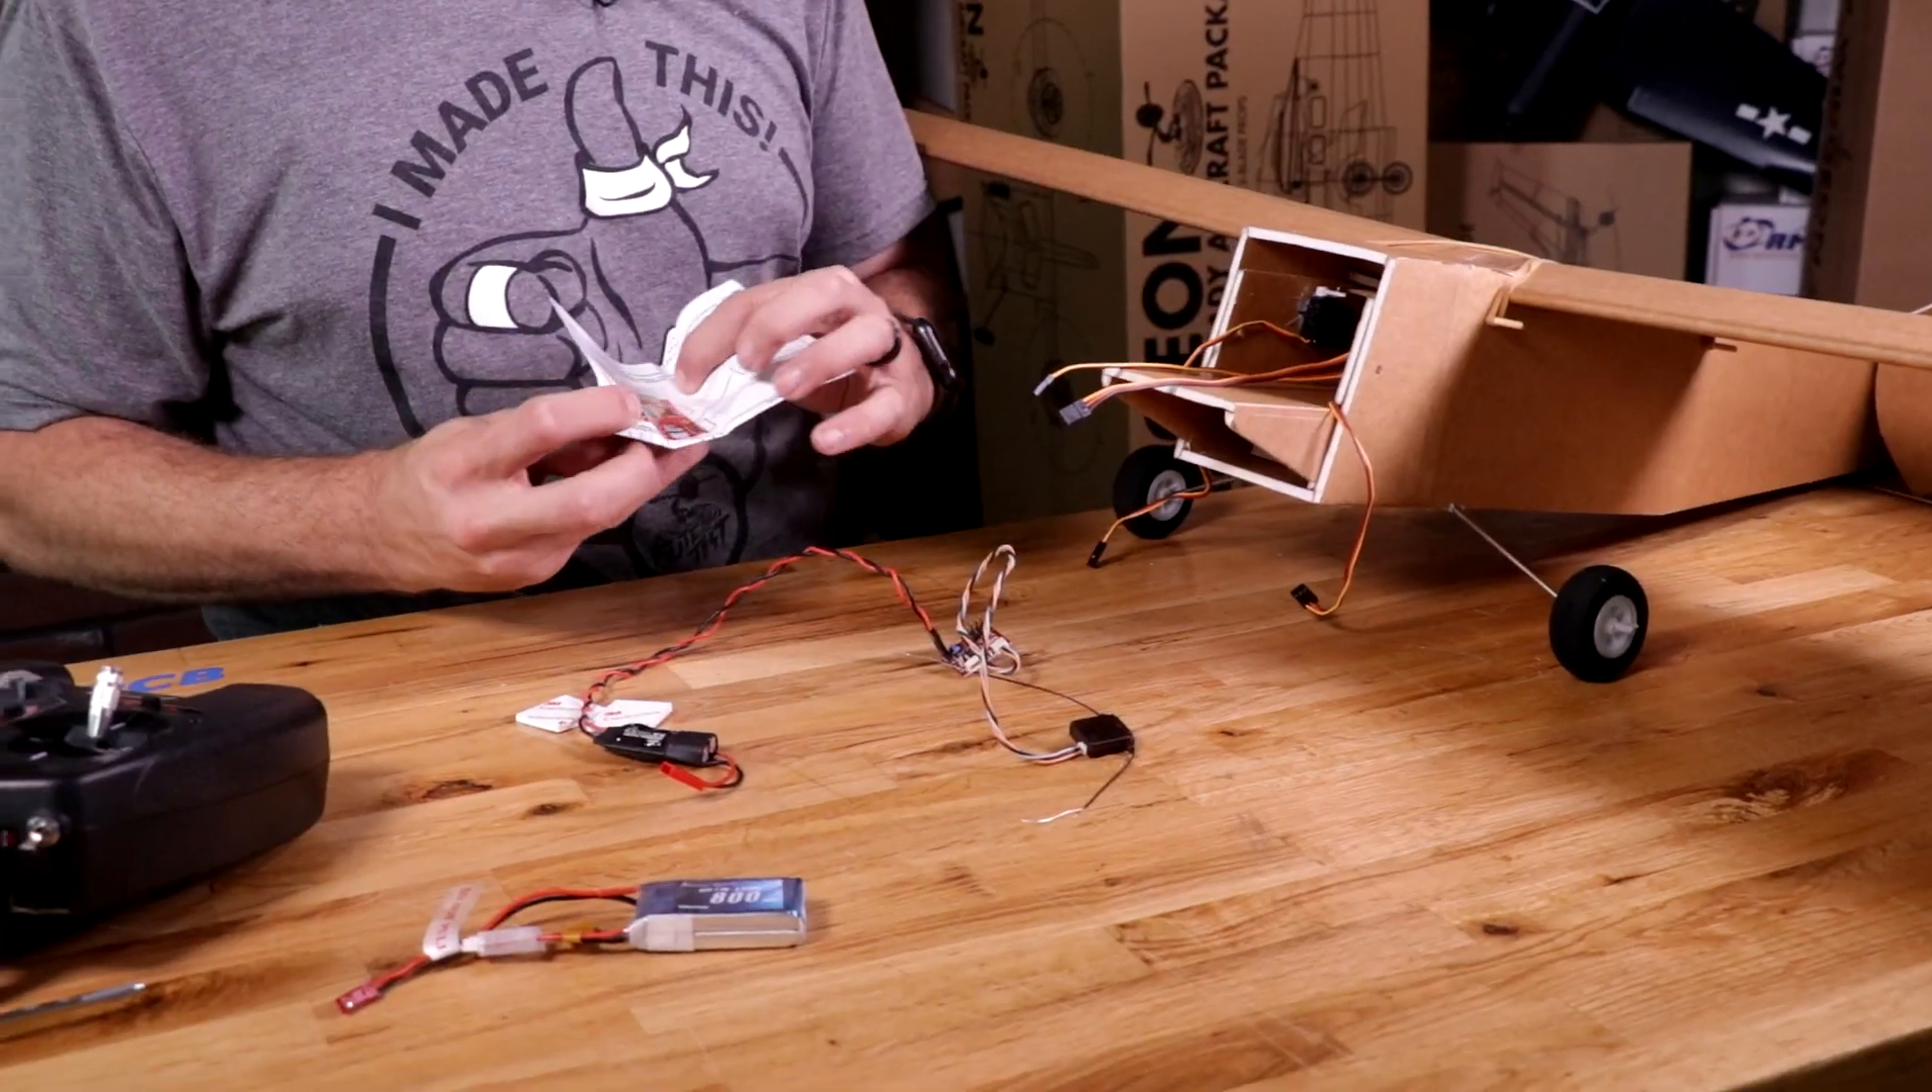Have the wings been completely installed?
Yes.